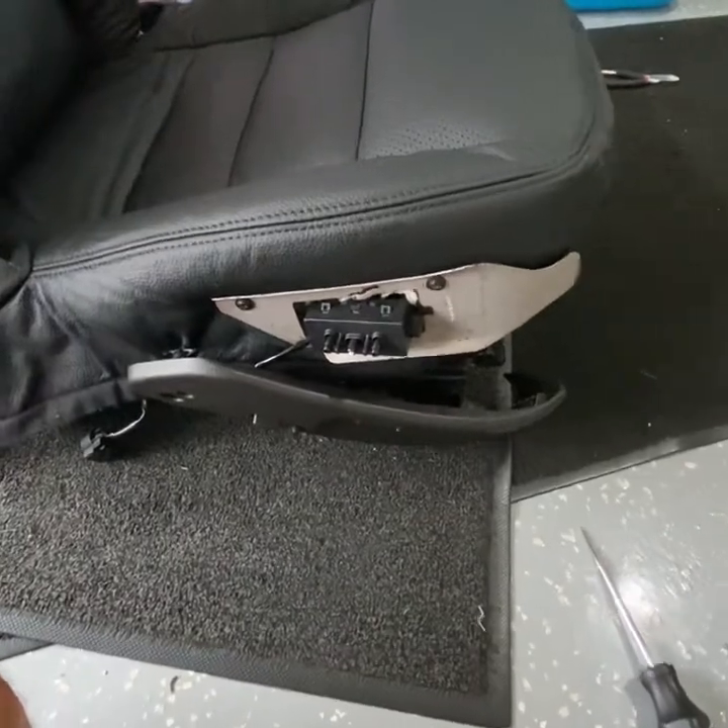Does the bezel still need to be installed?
Yes.